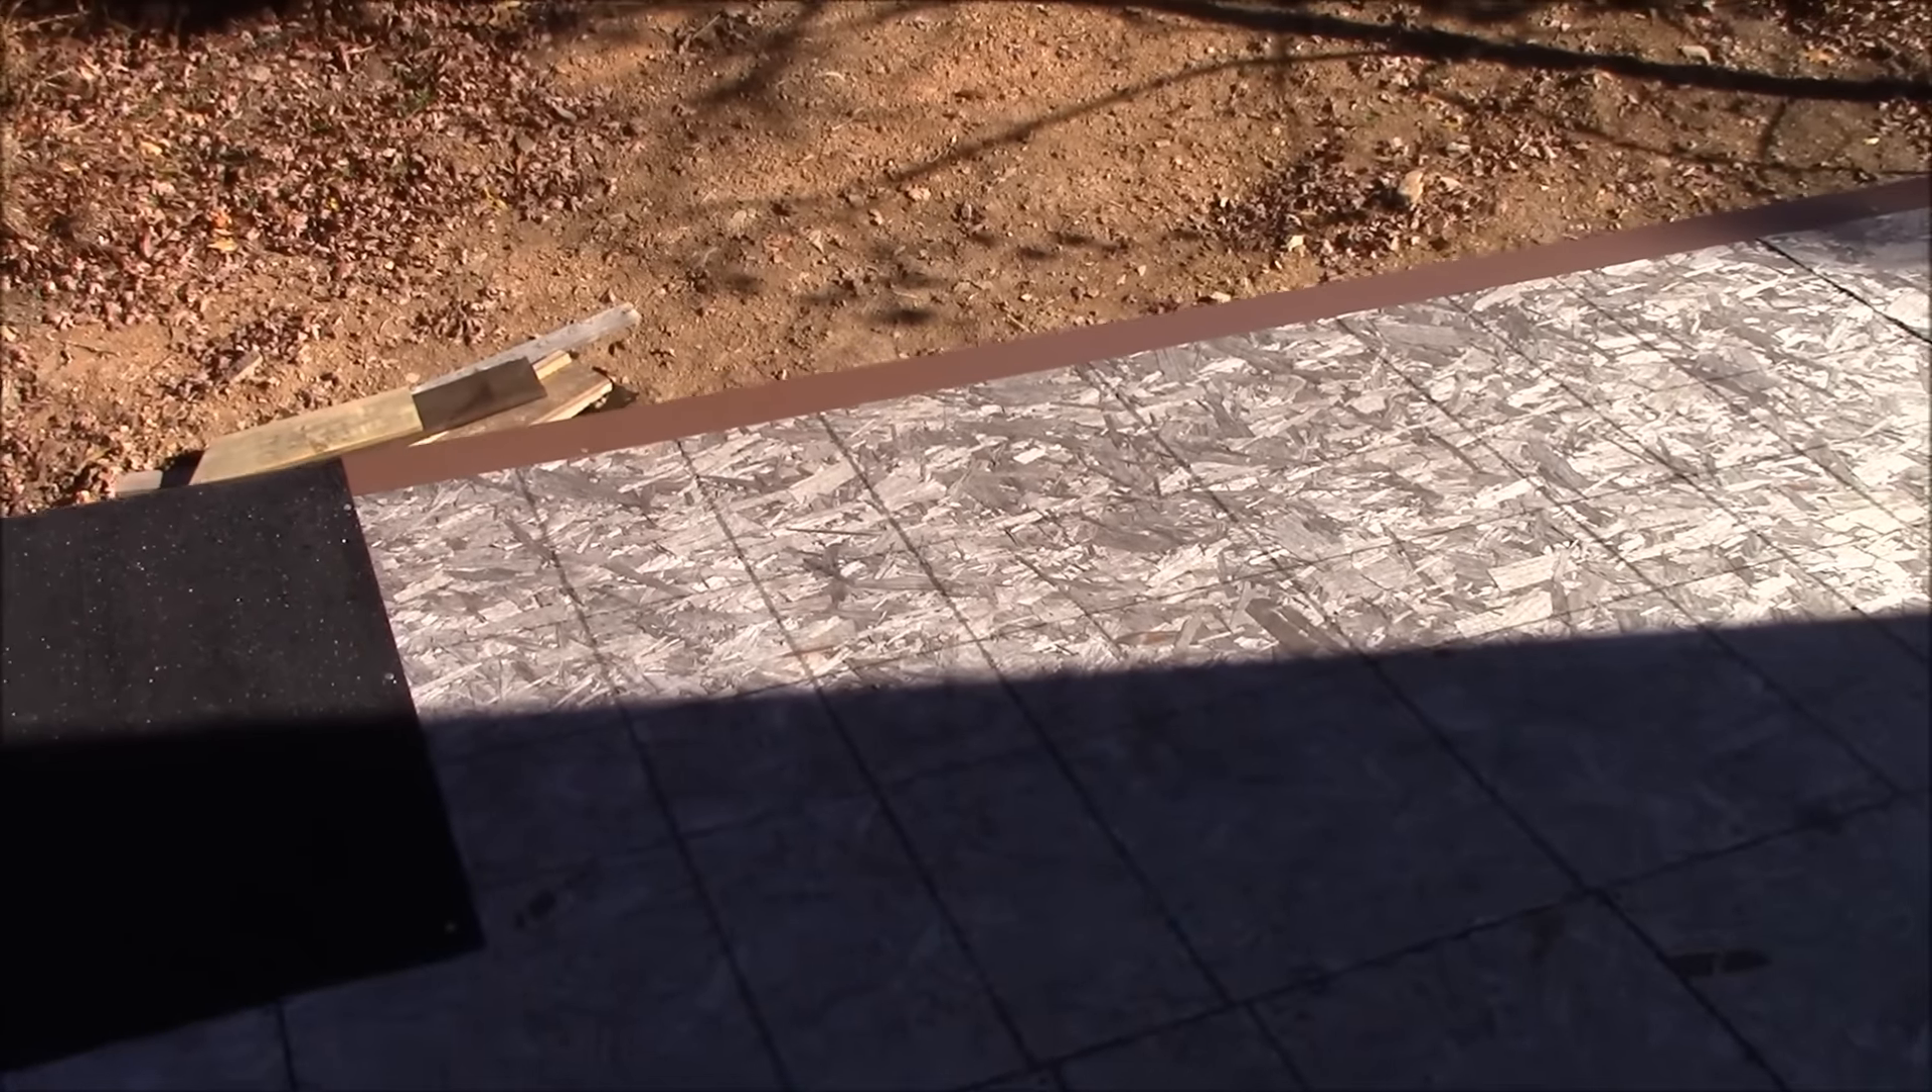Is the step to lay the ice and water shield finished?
No.